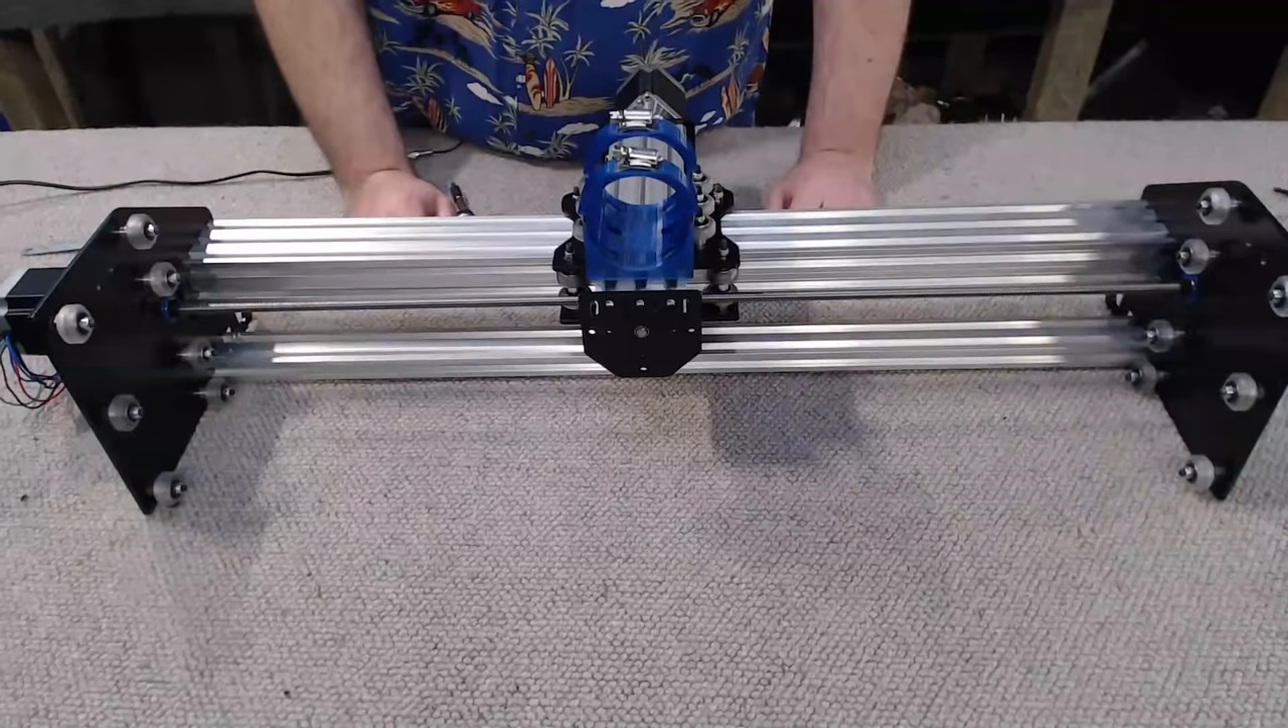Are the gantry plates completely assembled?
Yes.